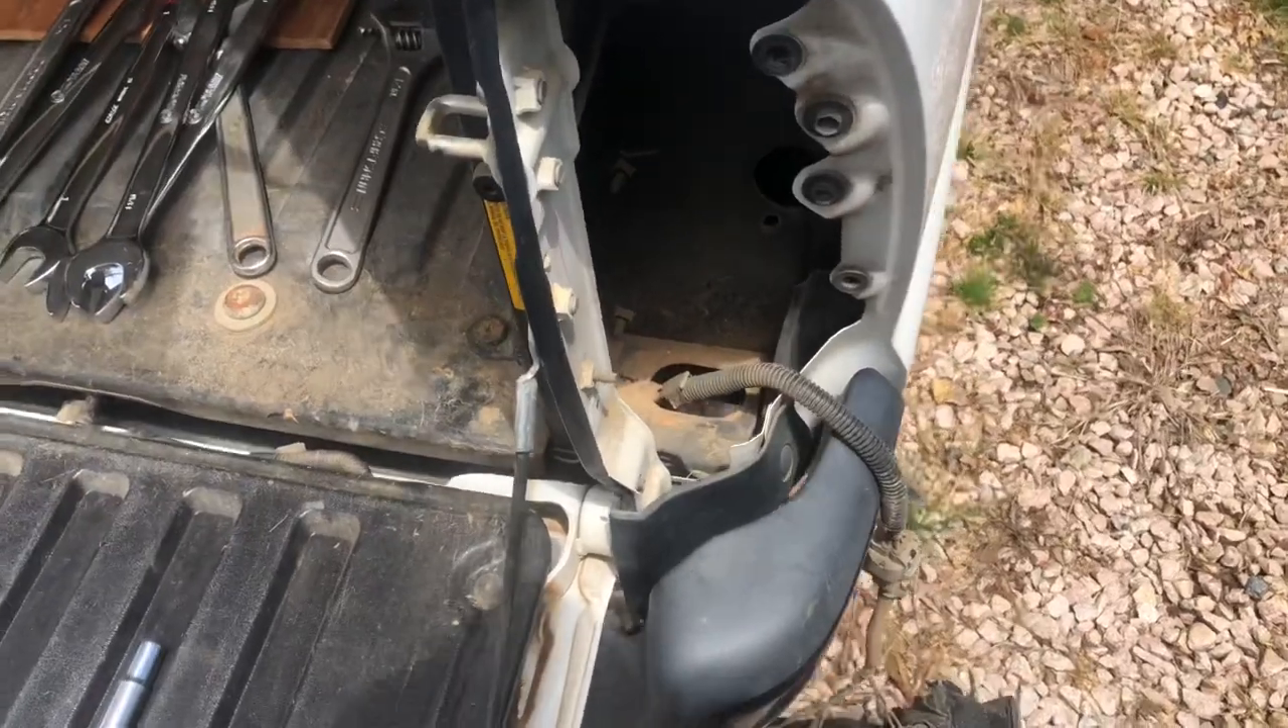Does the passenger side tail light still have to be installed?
Yes.